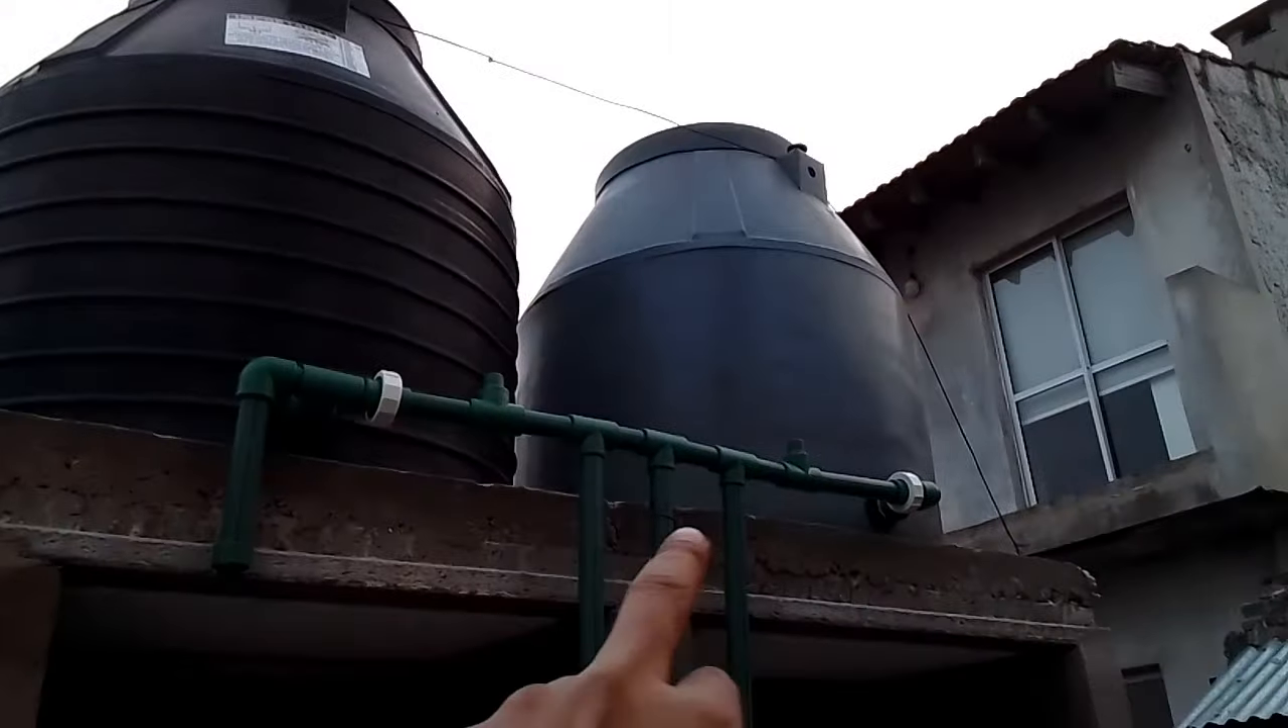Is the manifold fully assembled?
Yes.